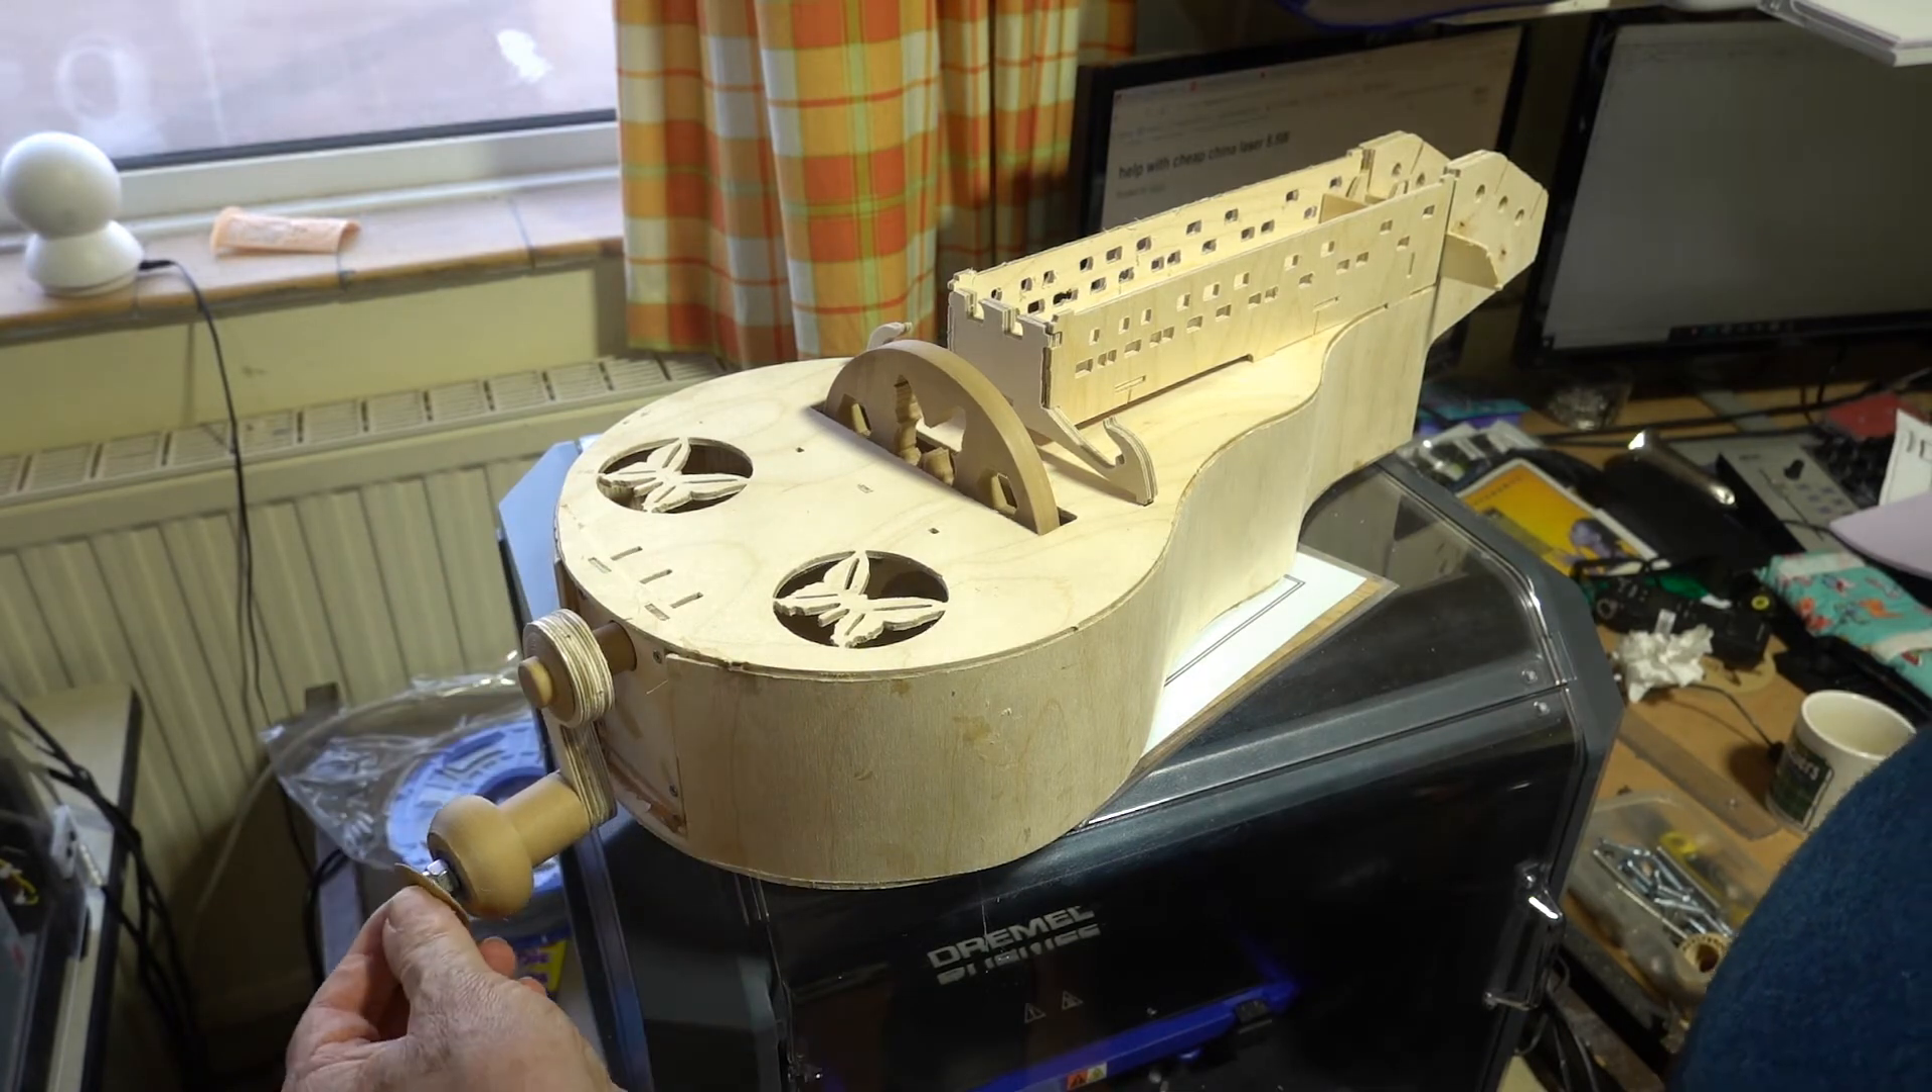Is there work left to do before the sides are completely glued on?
No.